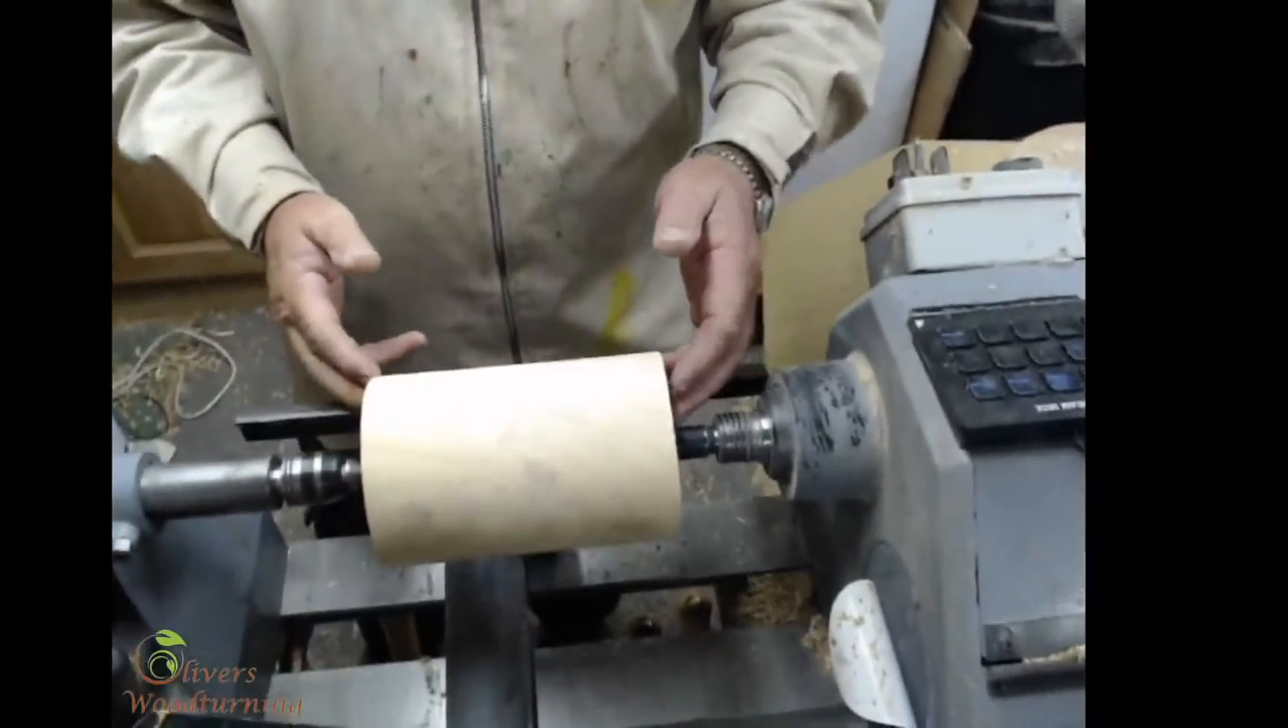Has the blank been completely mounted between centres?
Yes.